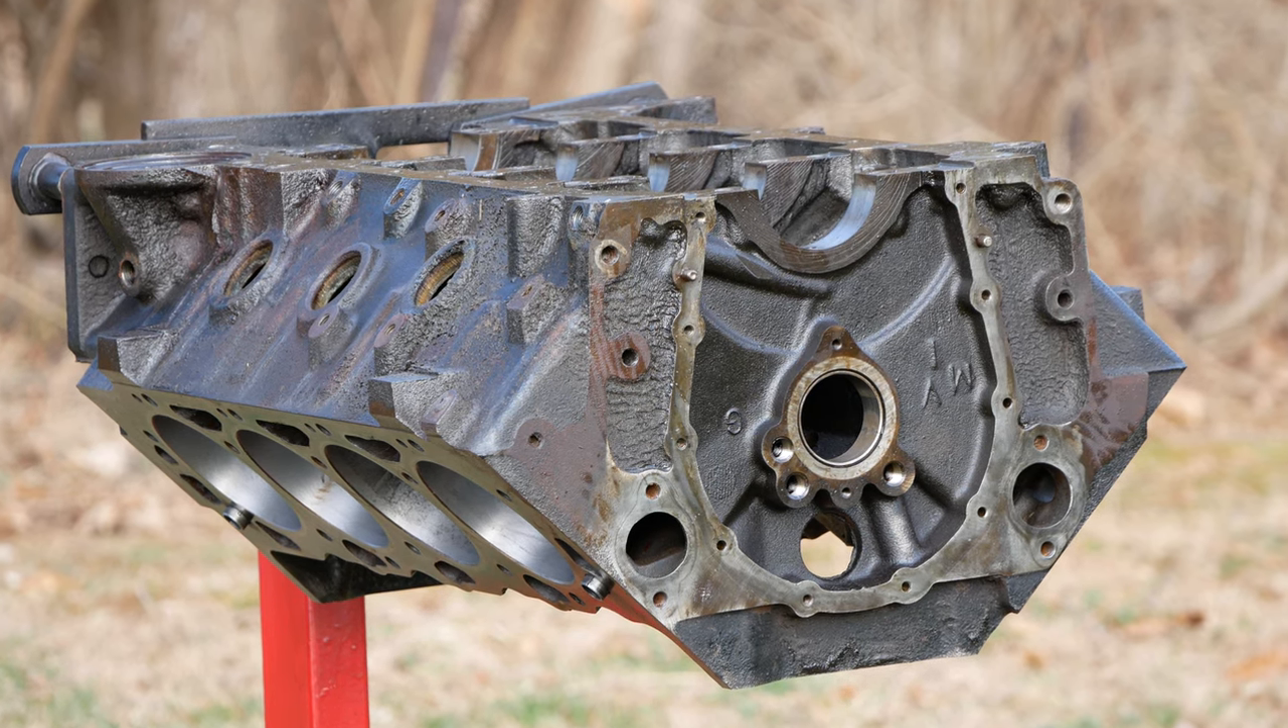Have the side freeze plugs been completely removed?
Yes.